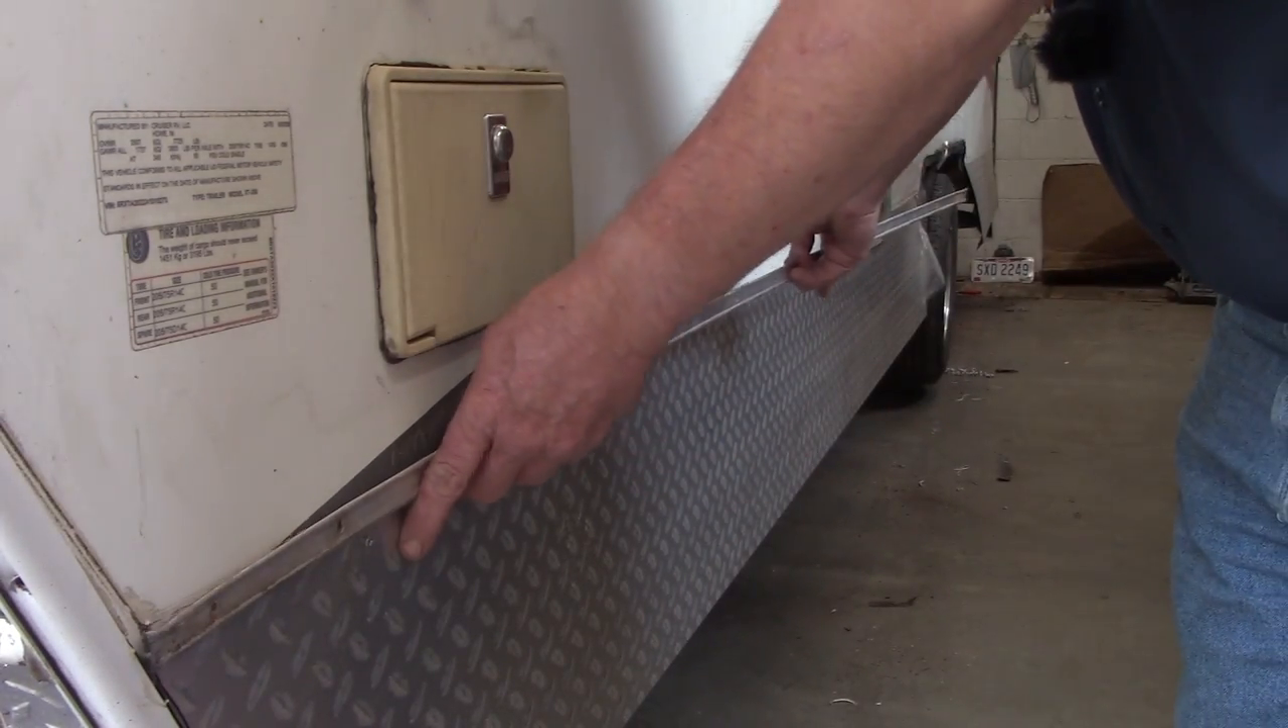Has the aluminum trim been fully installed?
No.